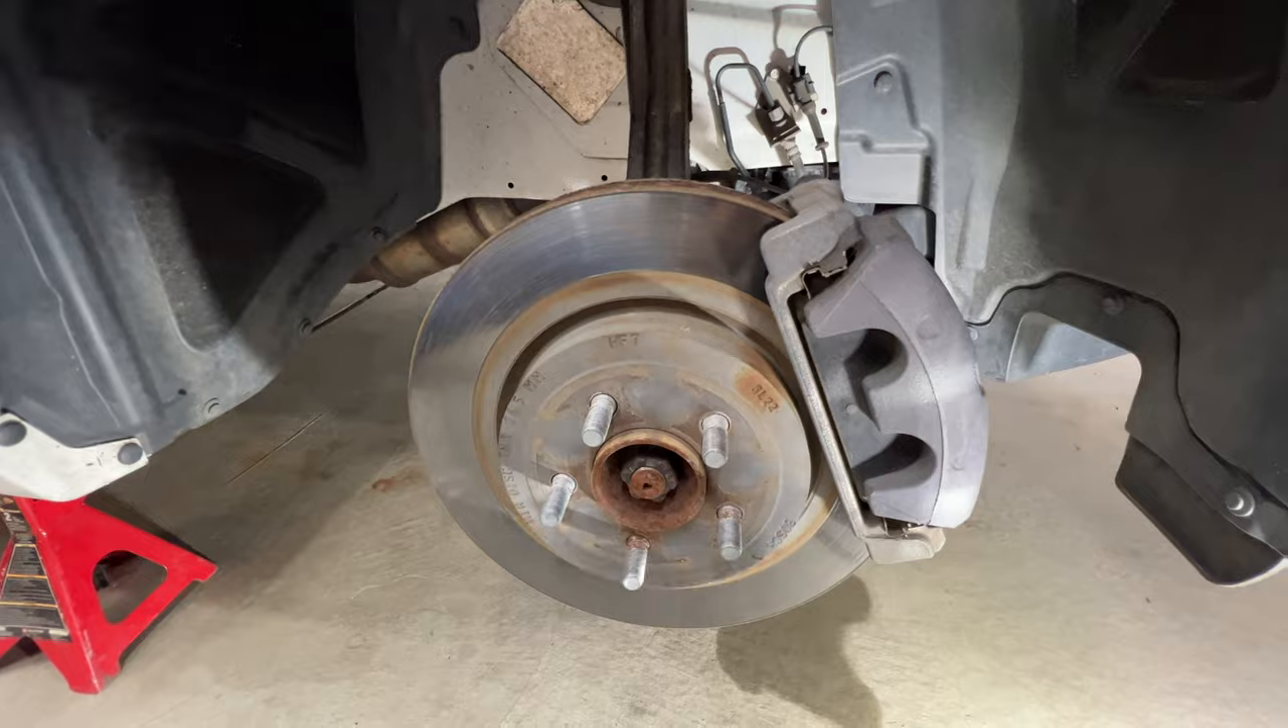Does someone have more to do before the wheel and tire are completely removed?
No.